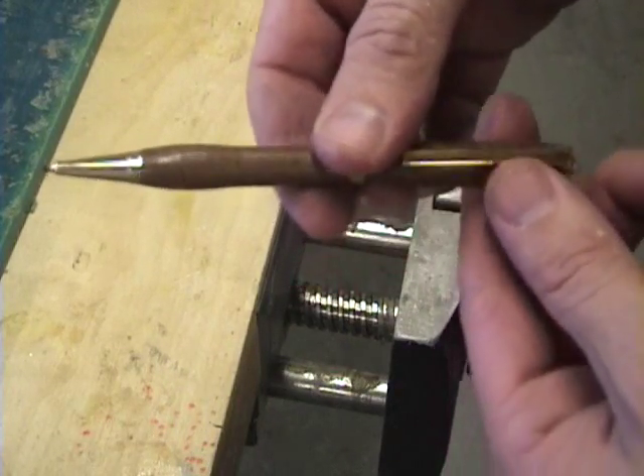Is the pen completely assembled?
Yes.